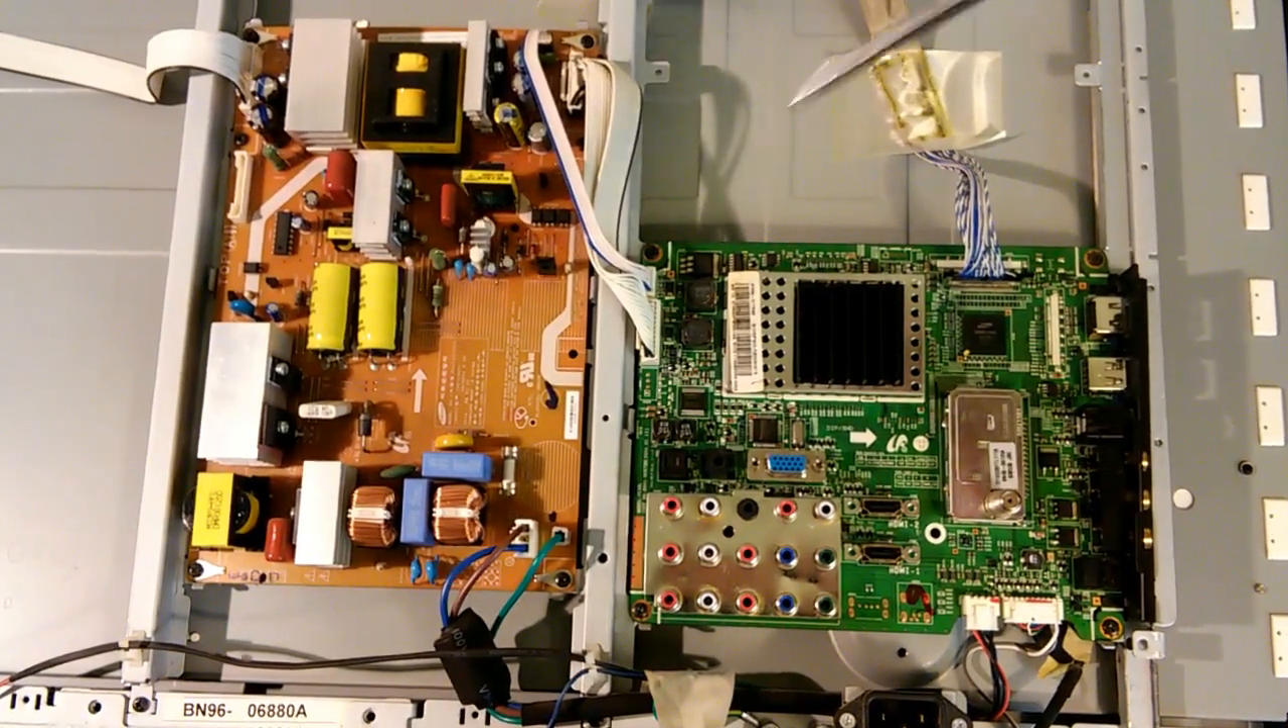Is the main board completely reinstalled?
Yes.